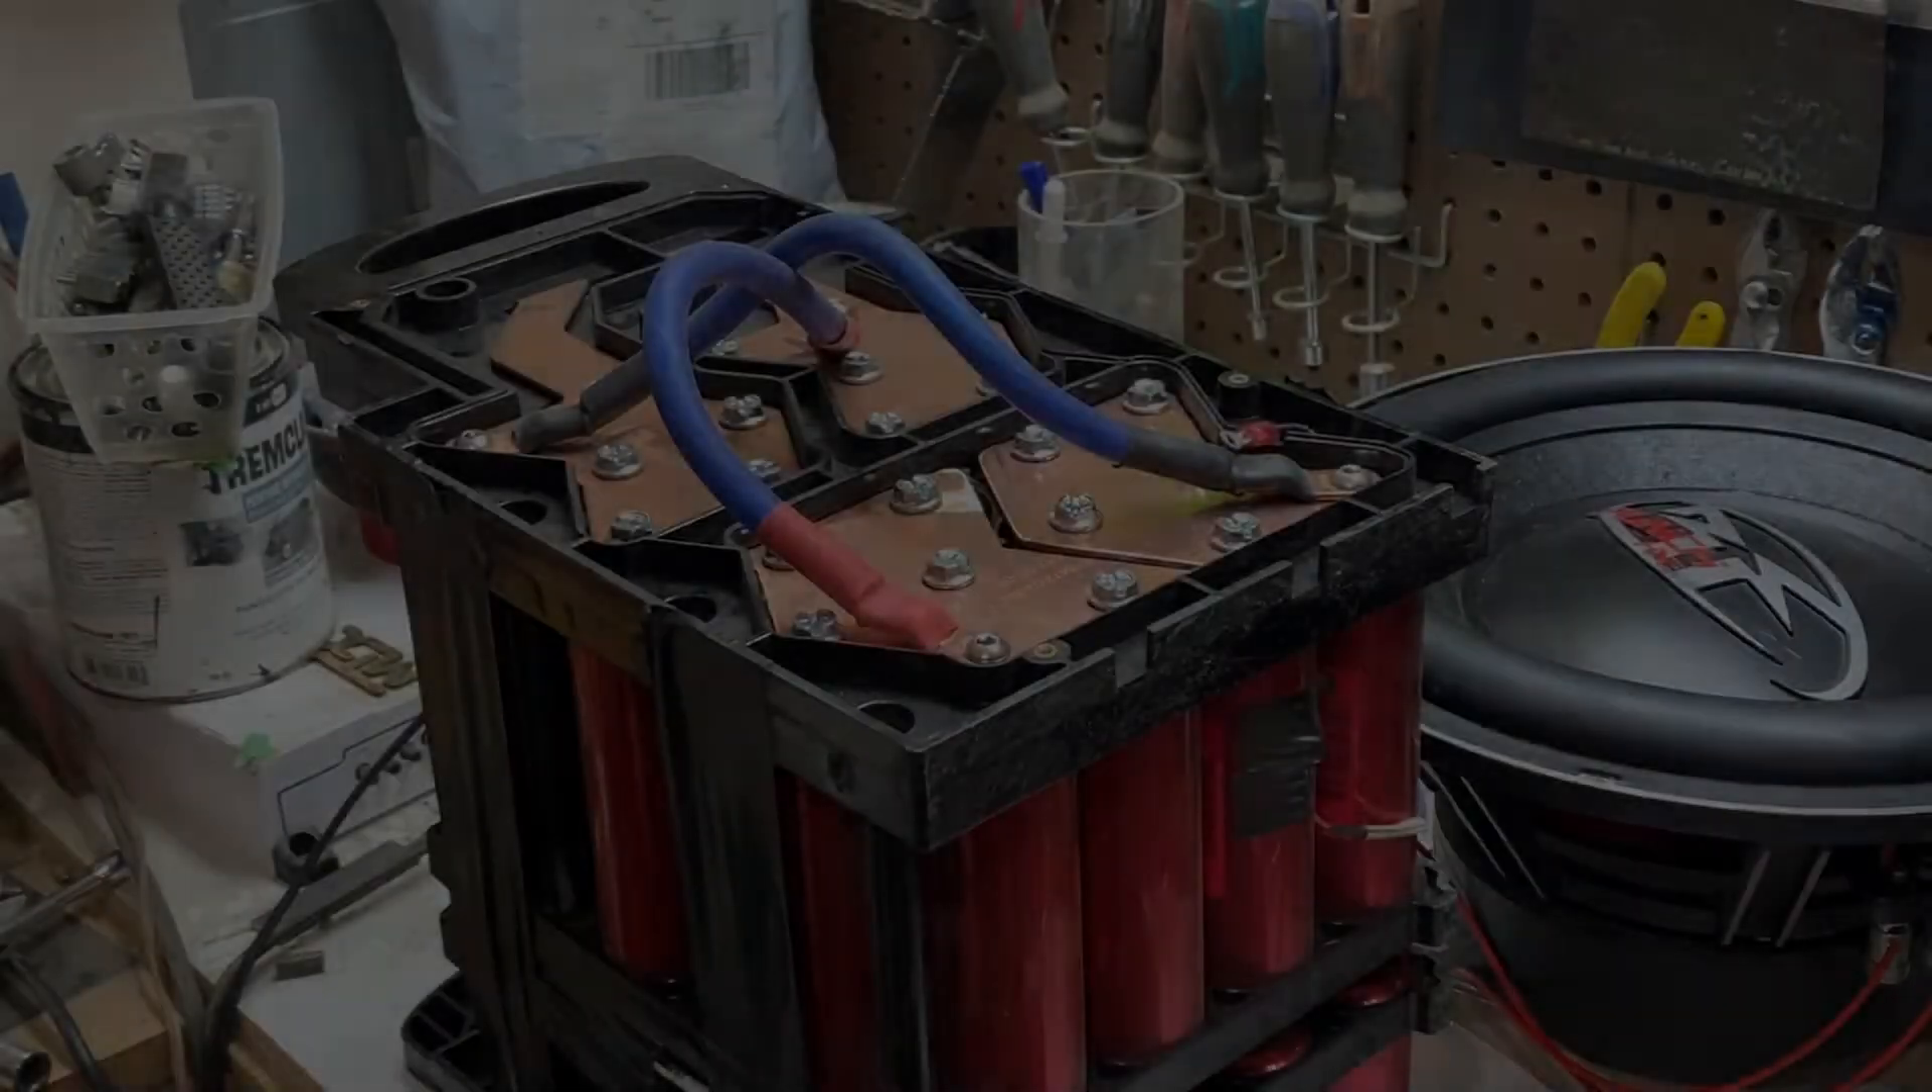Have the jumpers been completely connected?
Yes.